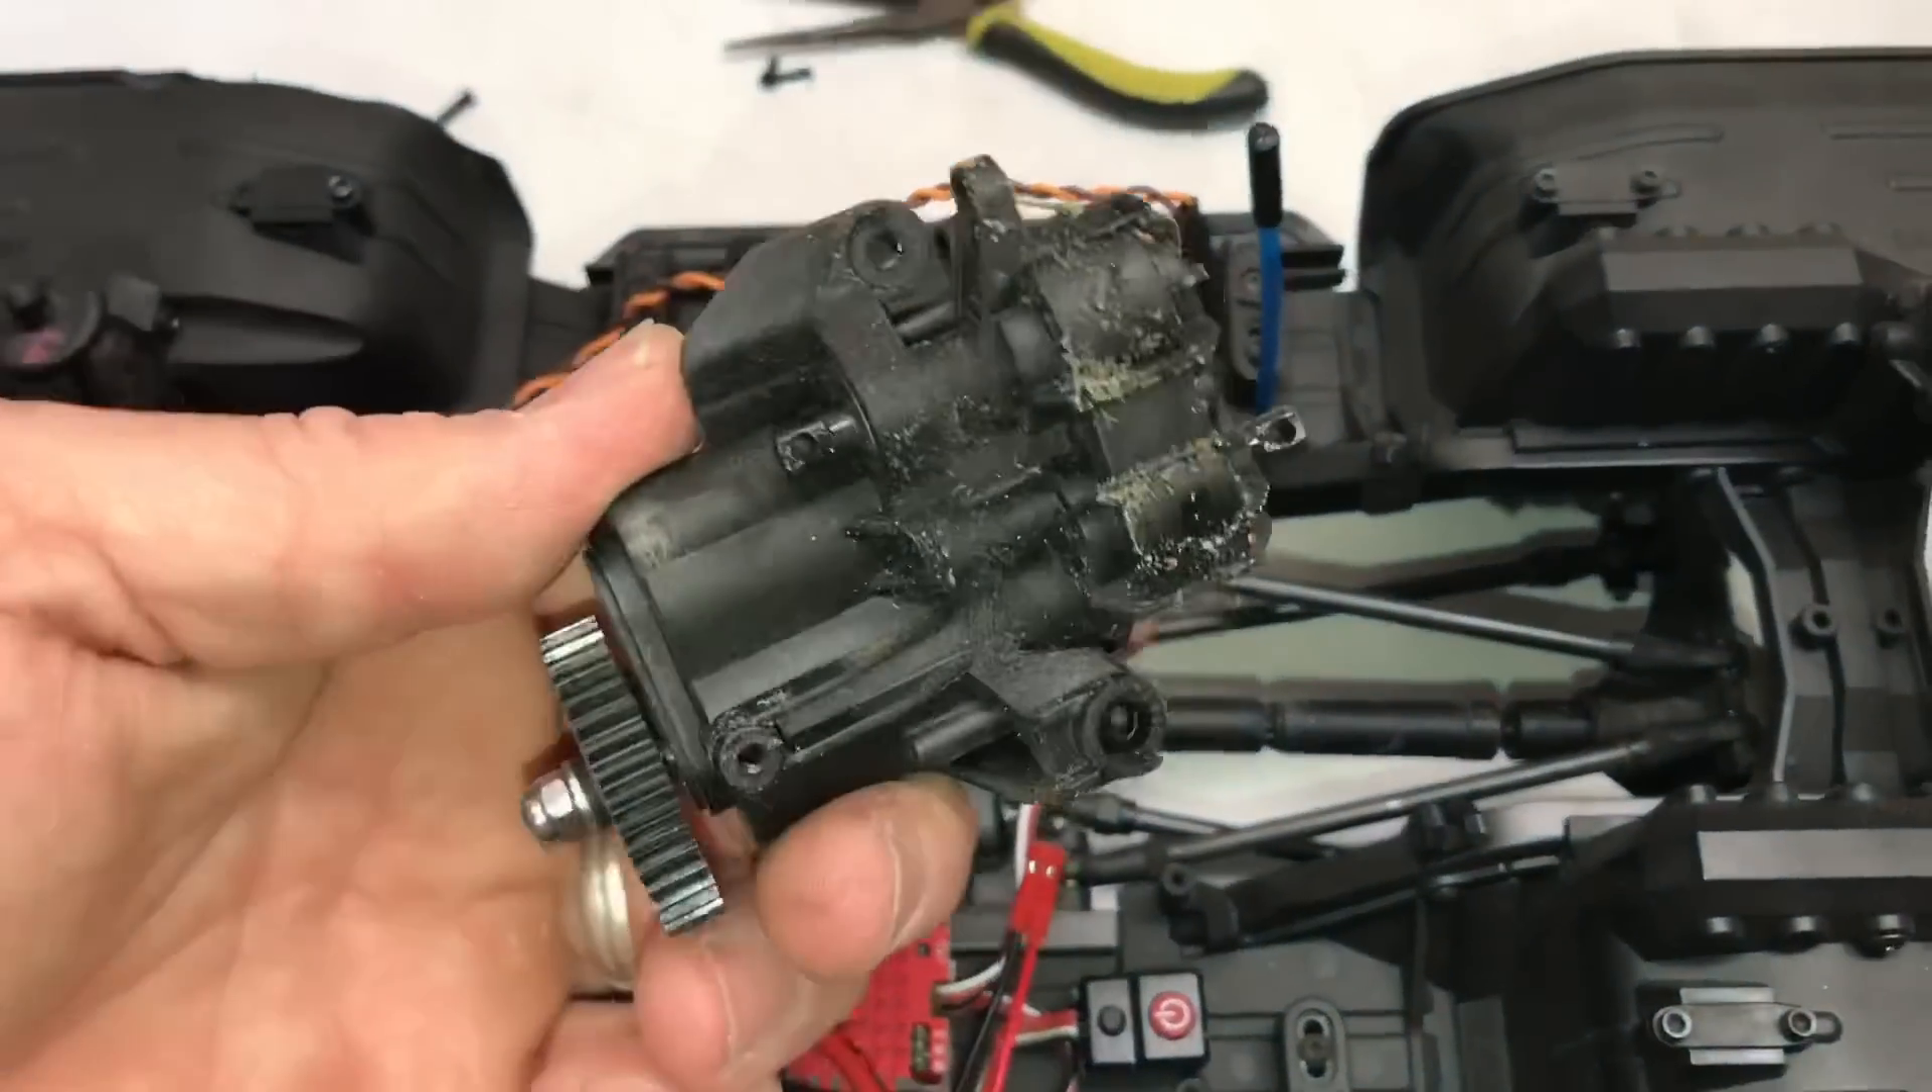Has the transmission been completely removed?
Yes.